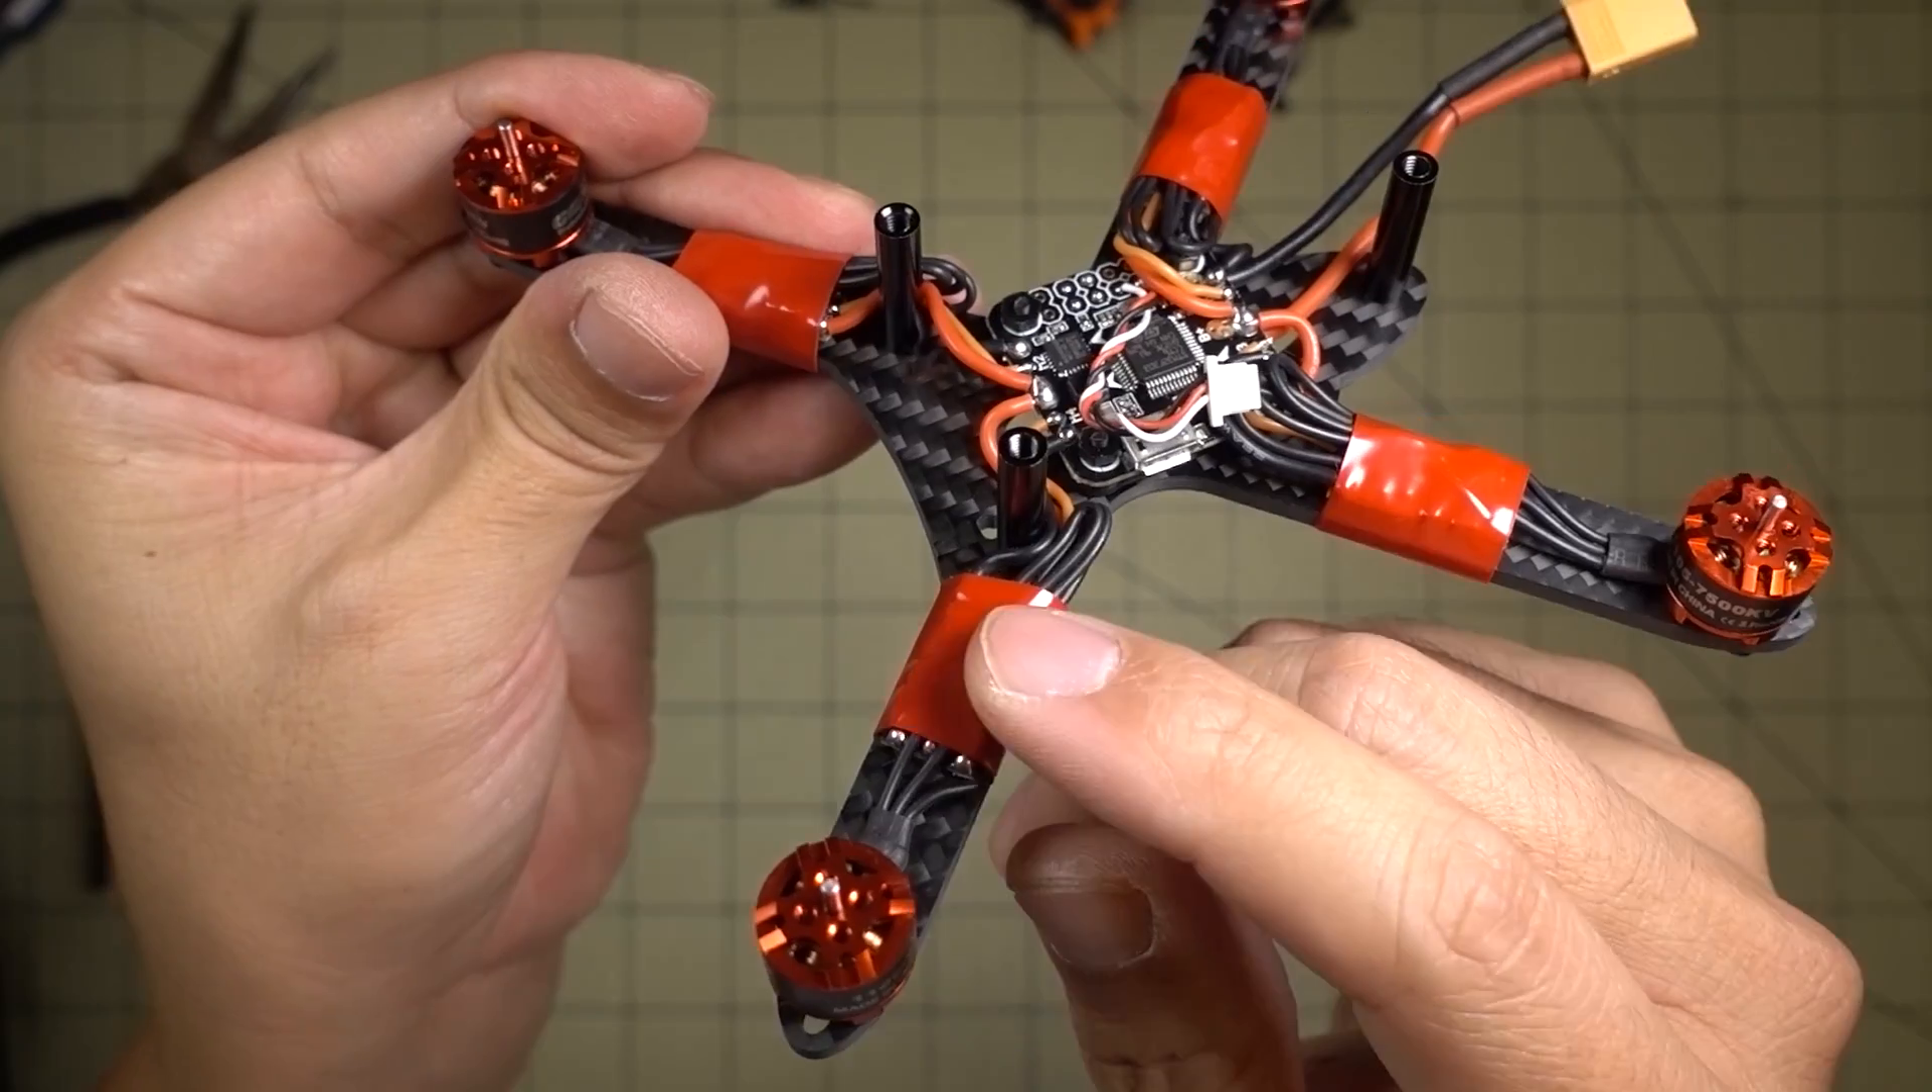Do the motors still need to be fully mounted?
No.